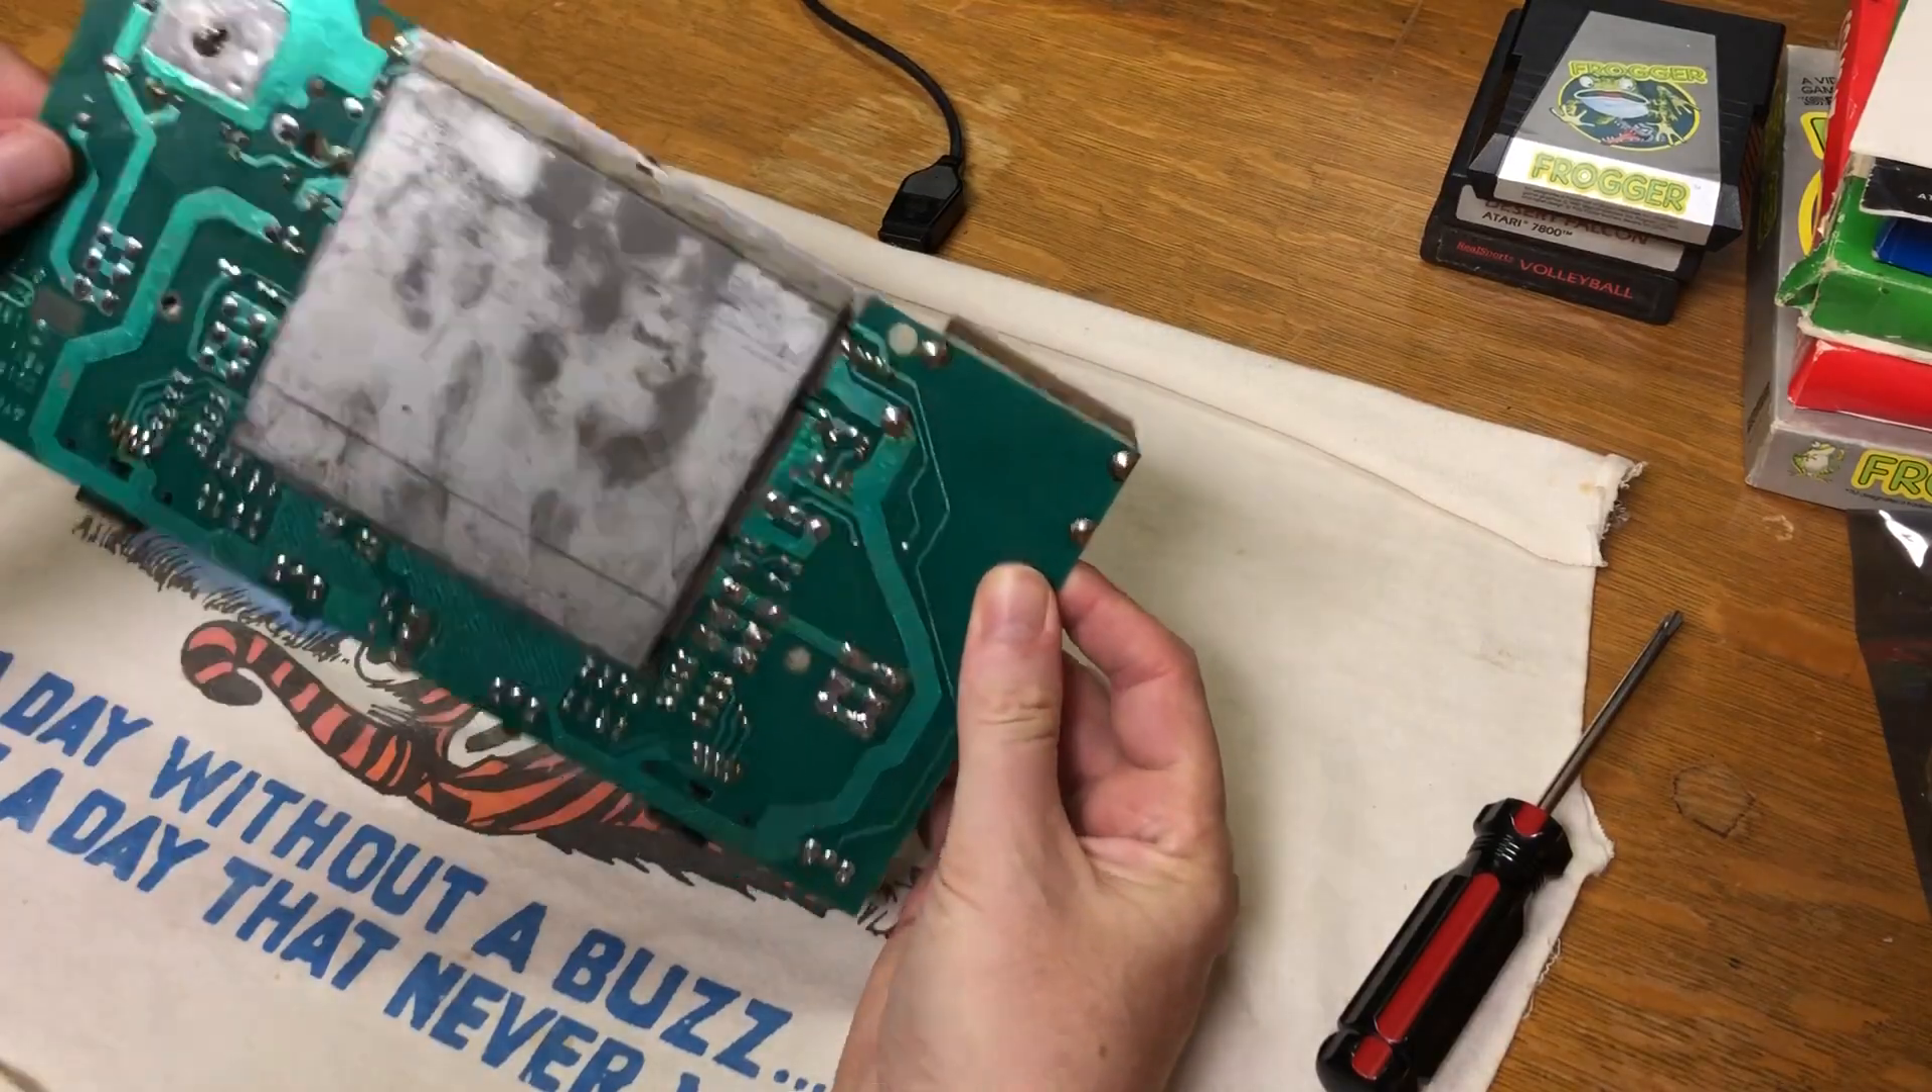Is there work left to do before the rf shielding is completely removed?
Yes.